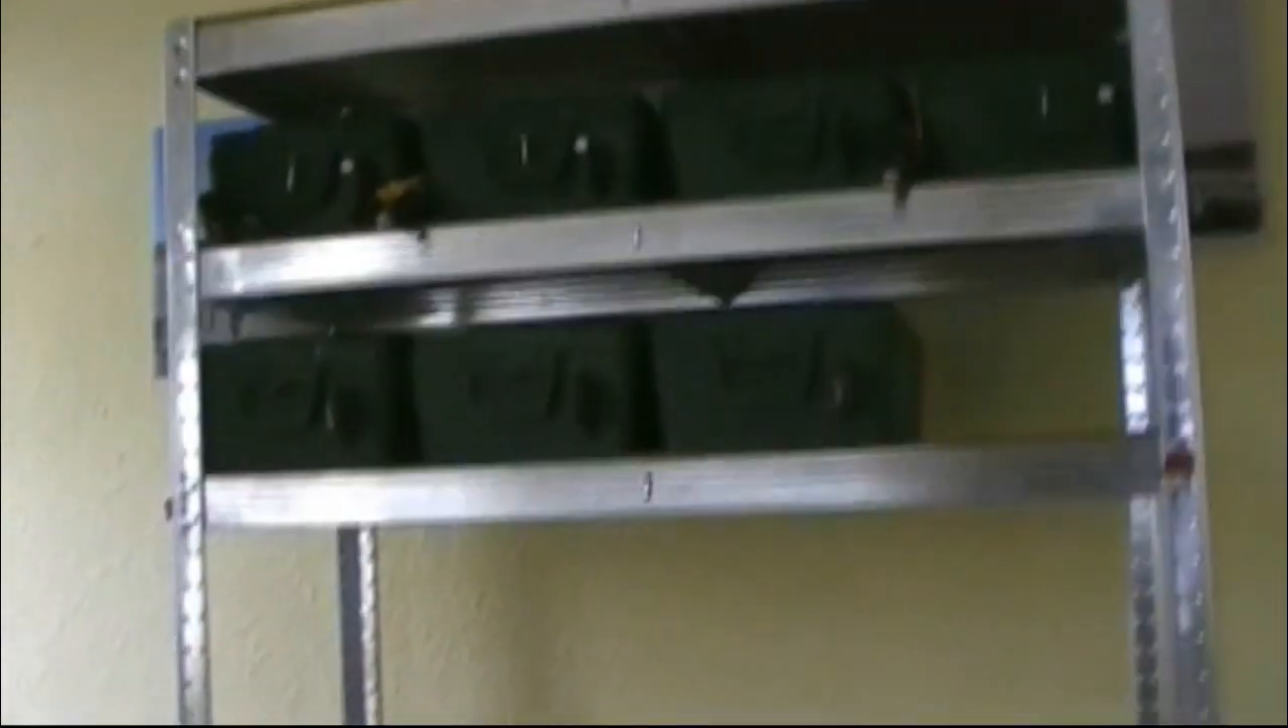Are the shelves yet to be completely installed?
No.